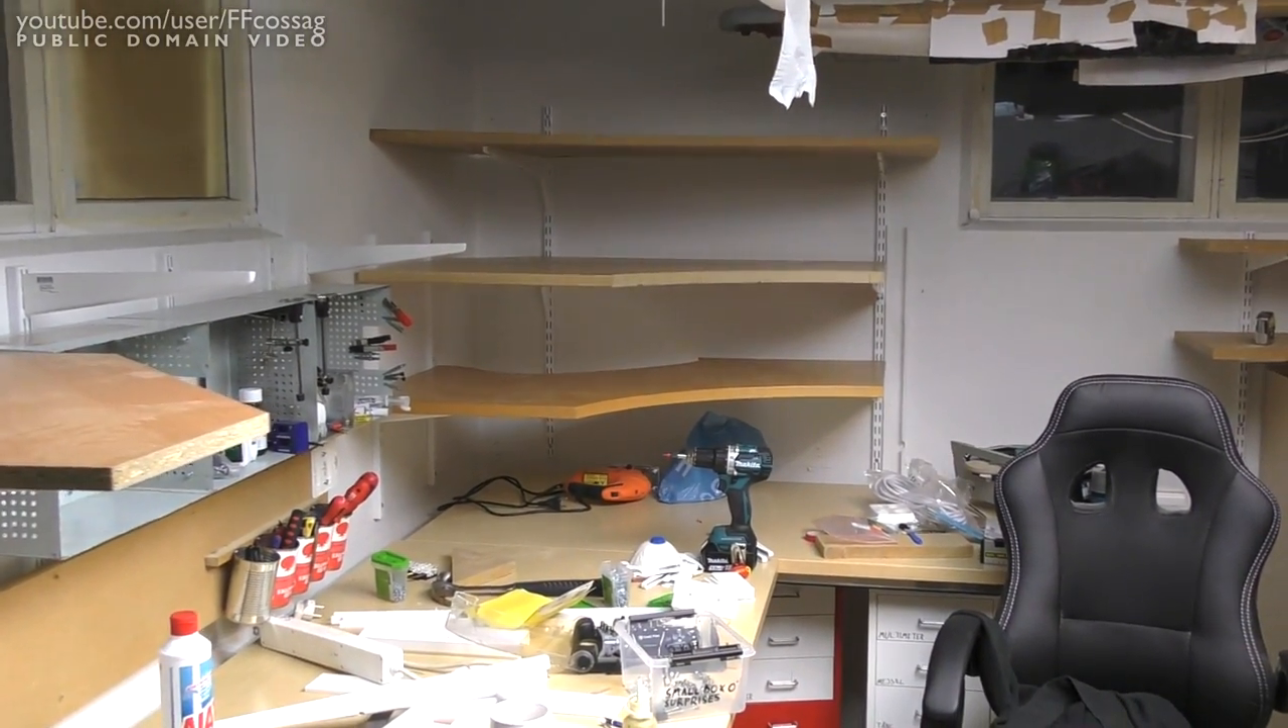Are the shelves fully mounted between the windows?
Yes.